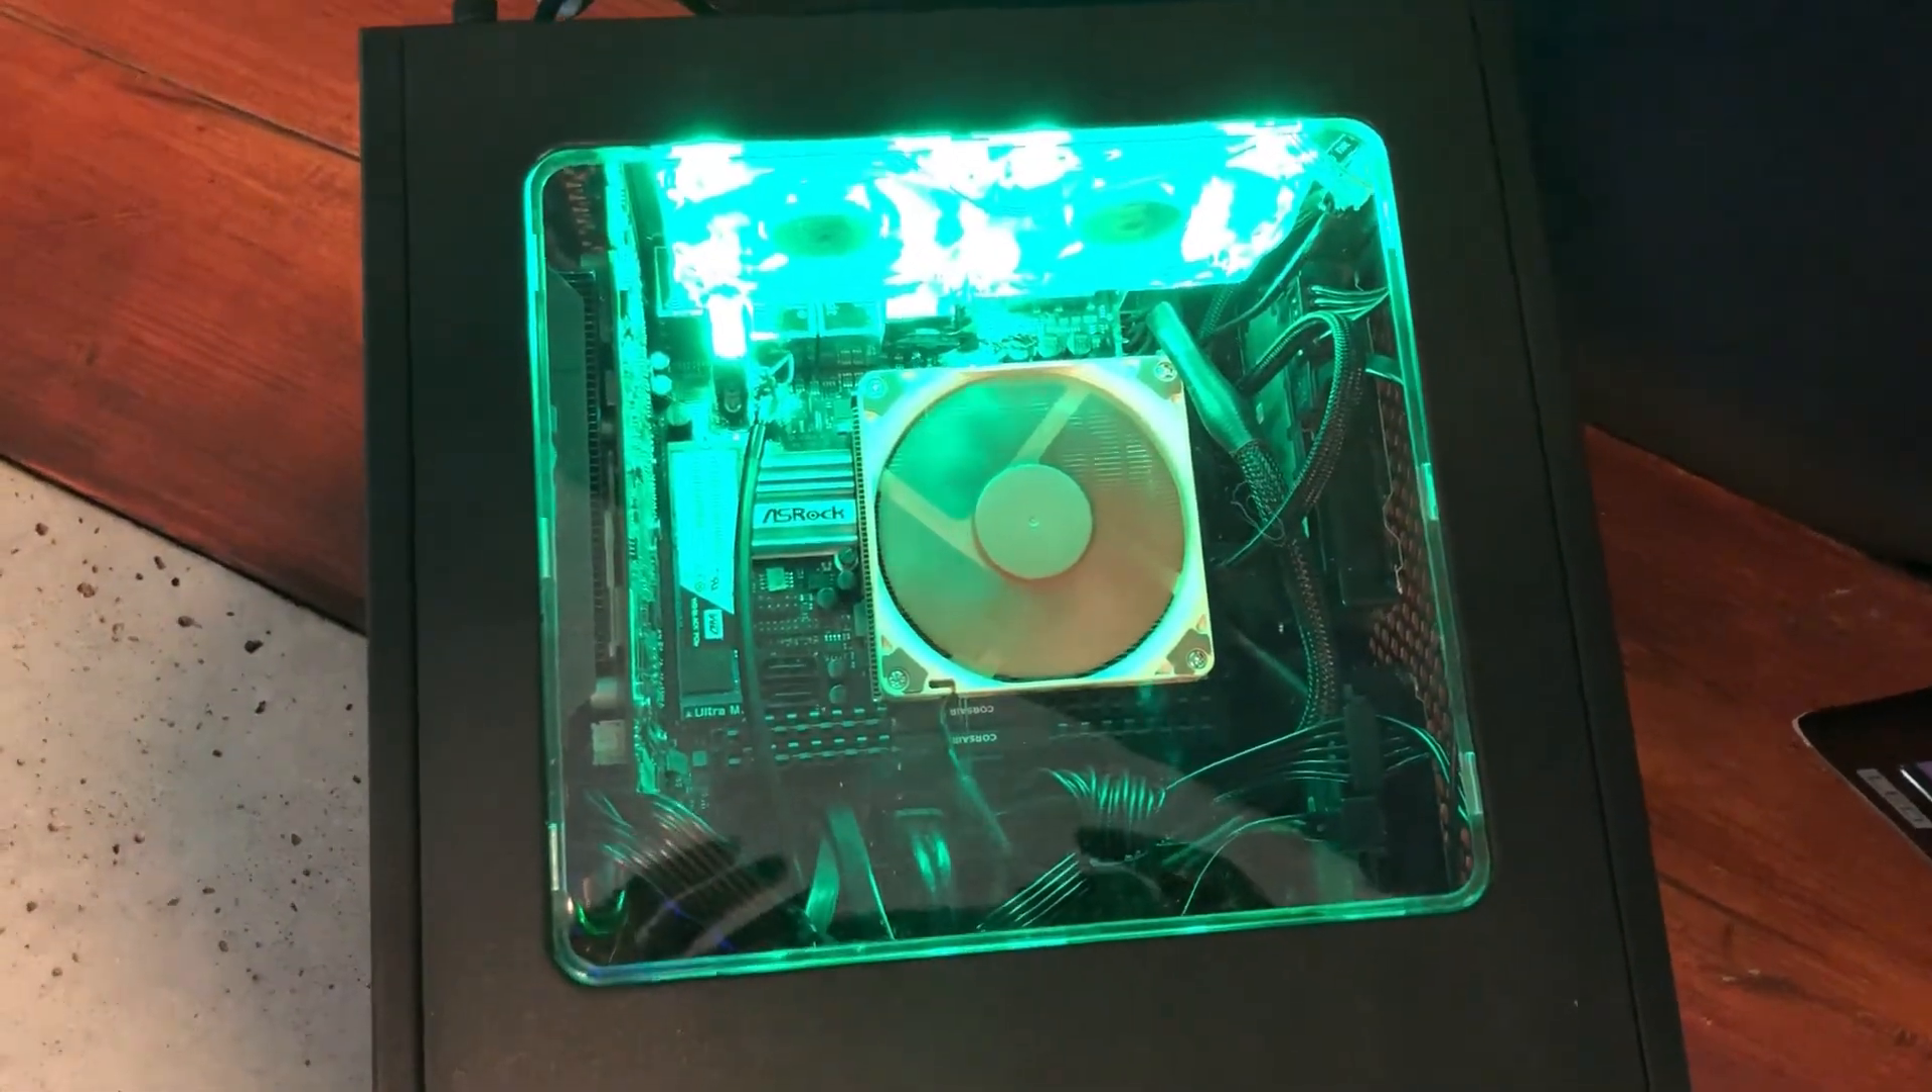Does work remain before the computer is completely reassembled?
No.